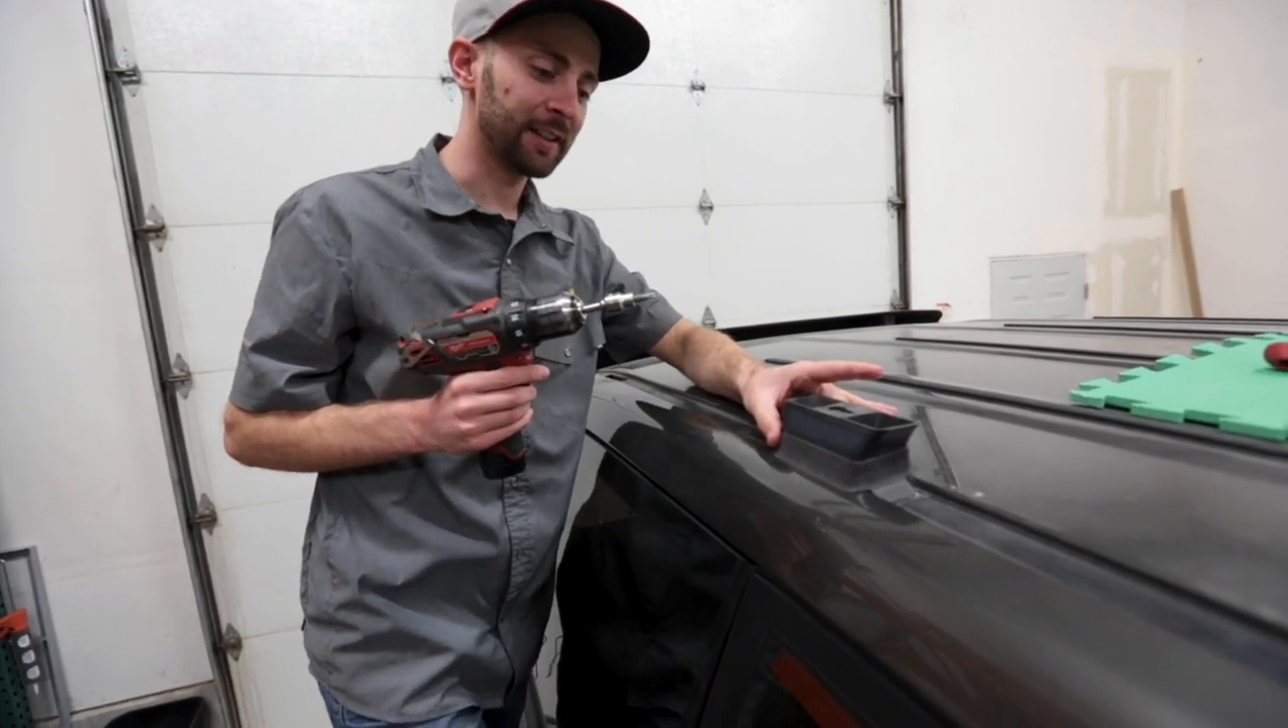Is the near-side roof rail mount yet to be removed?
Yes.